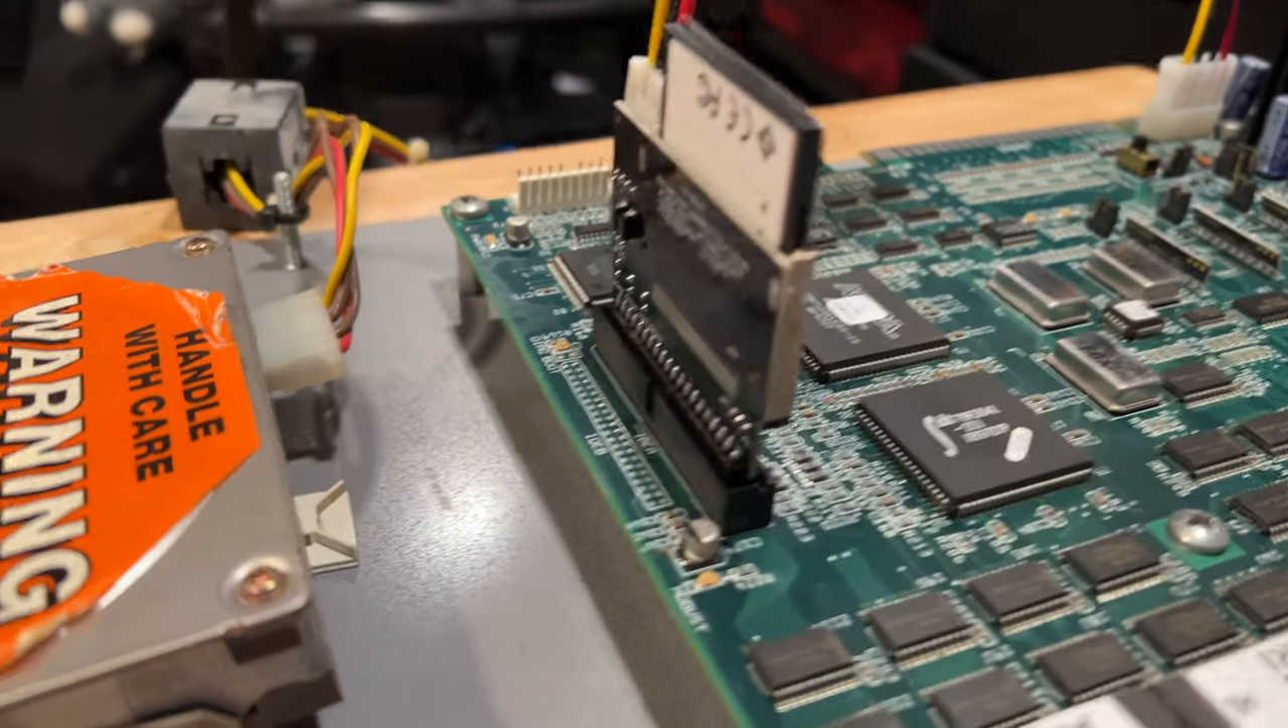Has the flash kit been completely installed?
Yes.